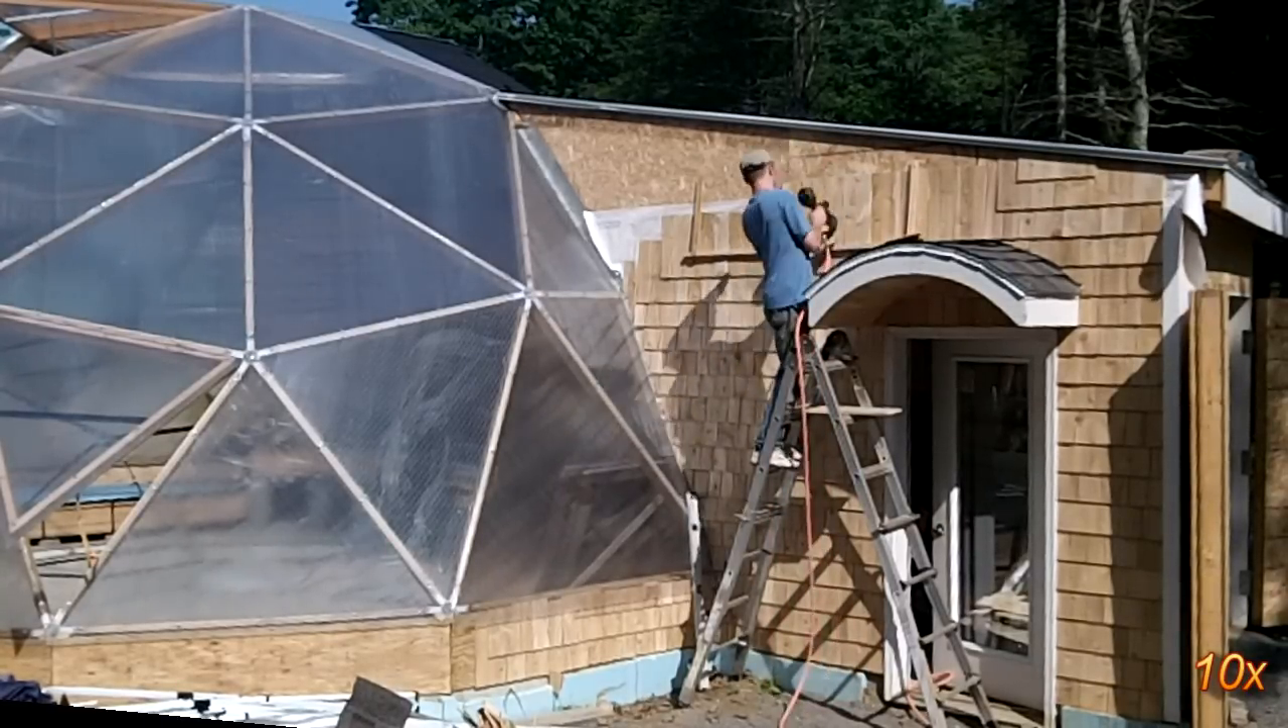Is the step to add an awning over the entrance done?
Yes.